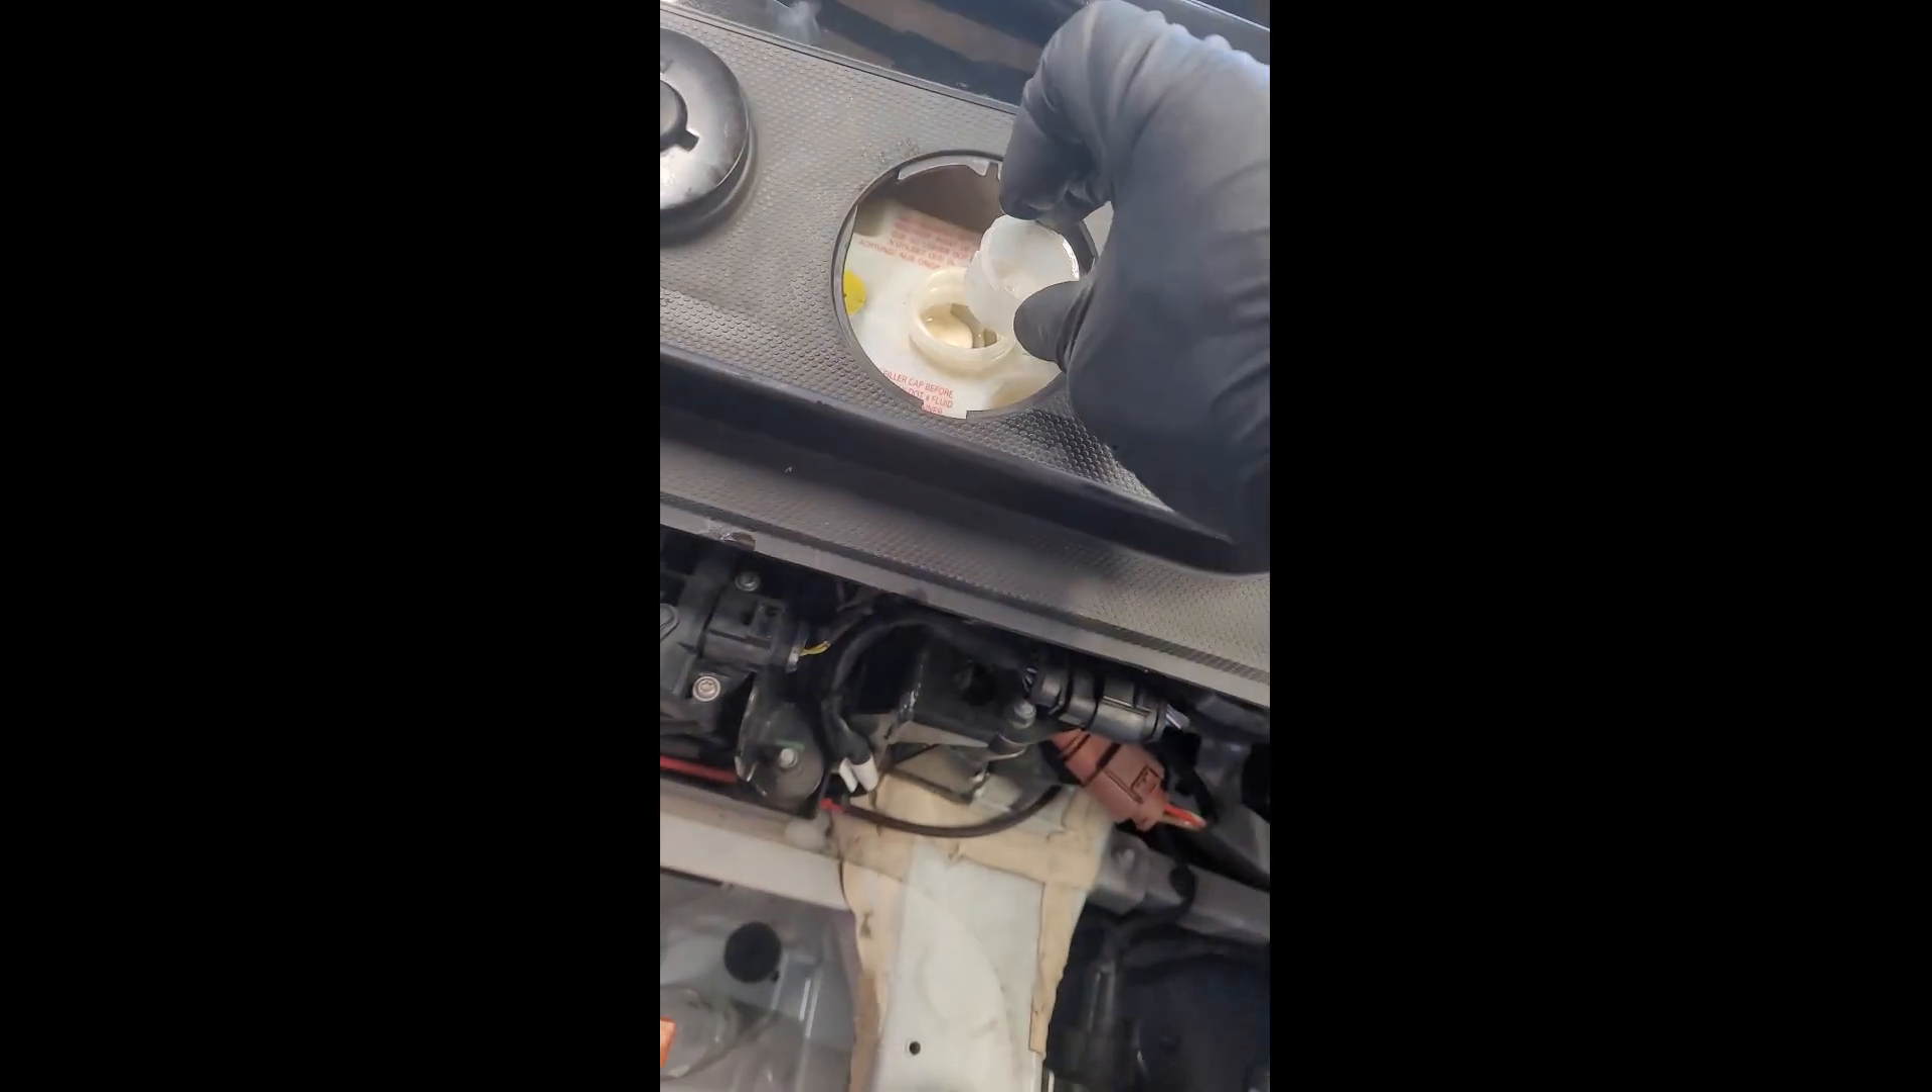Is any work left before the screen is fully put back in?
Yes.